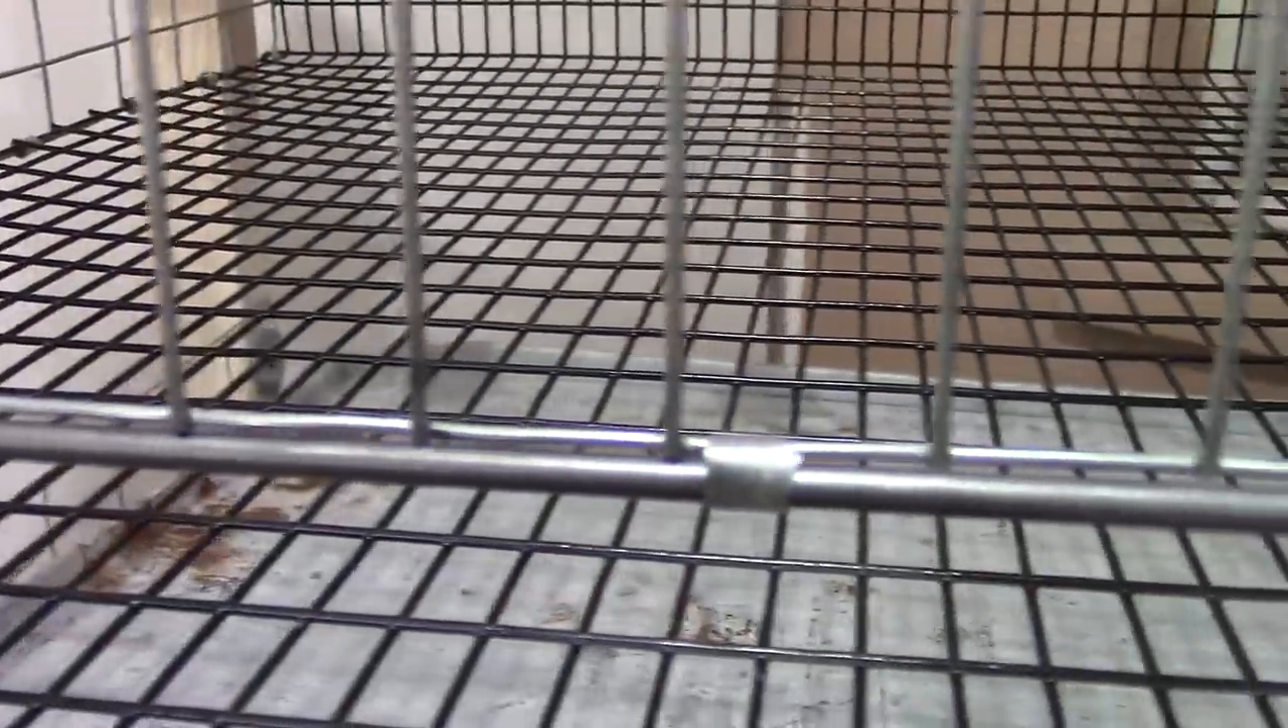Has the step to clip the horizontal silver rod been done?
Yes.